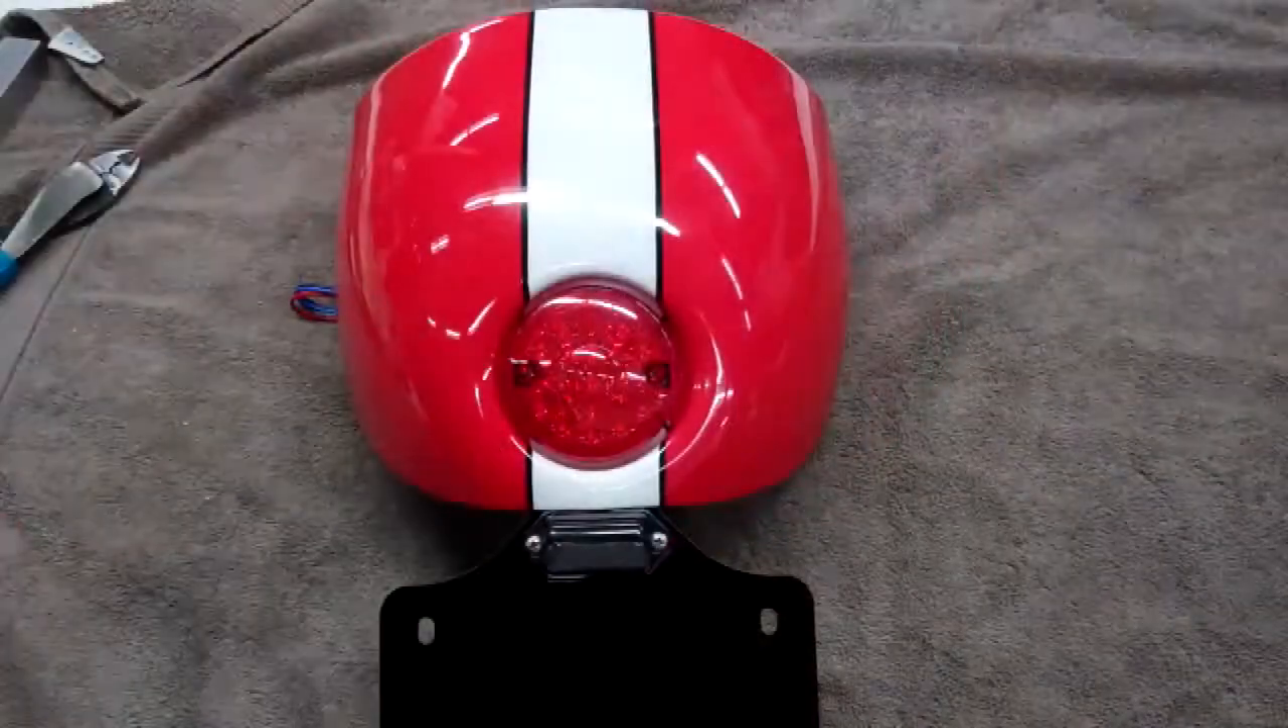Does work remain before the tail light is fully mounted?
No.